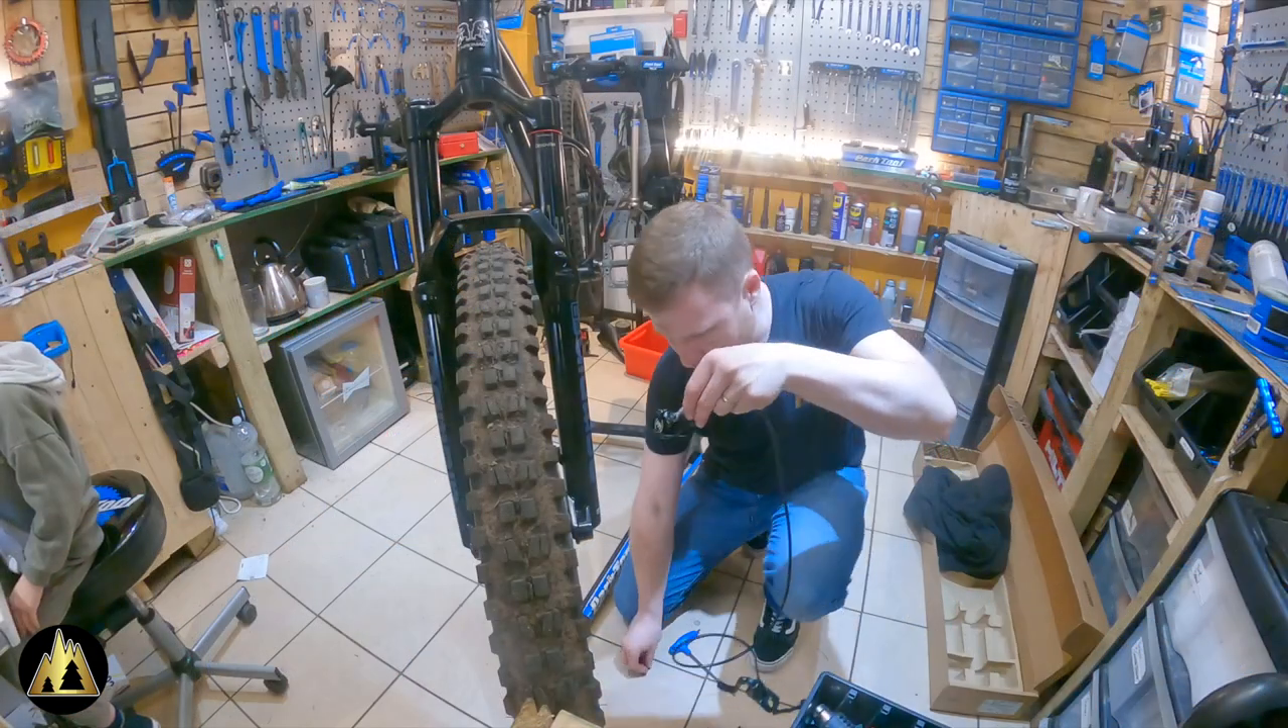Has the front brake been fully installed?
No.